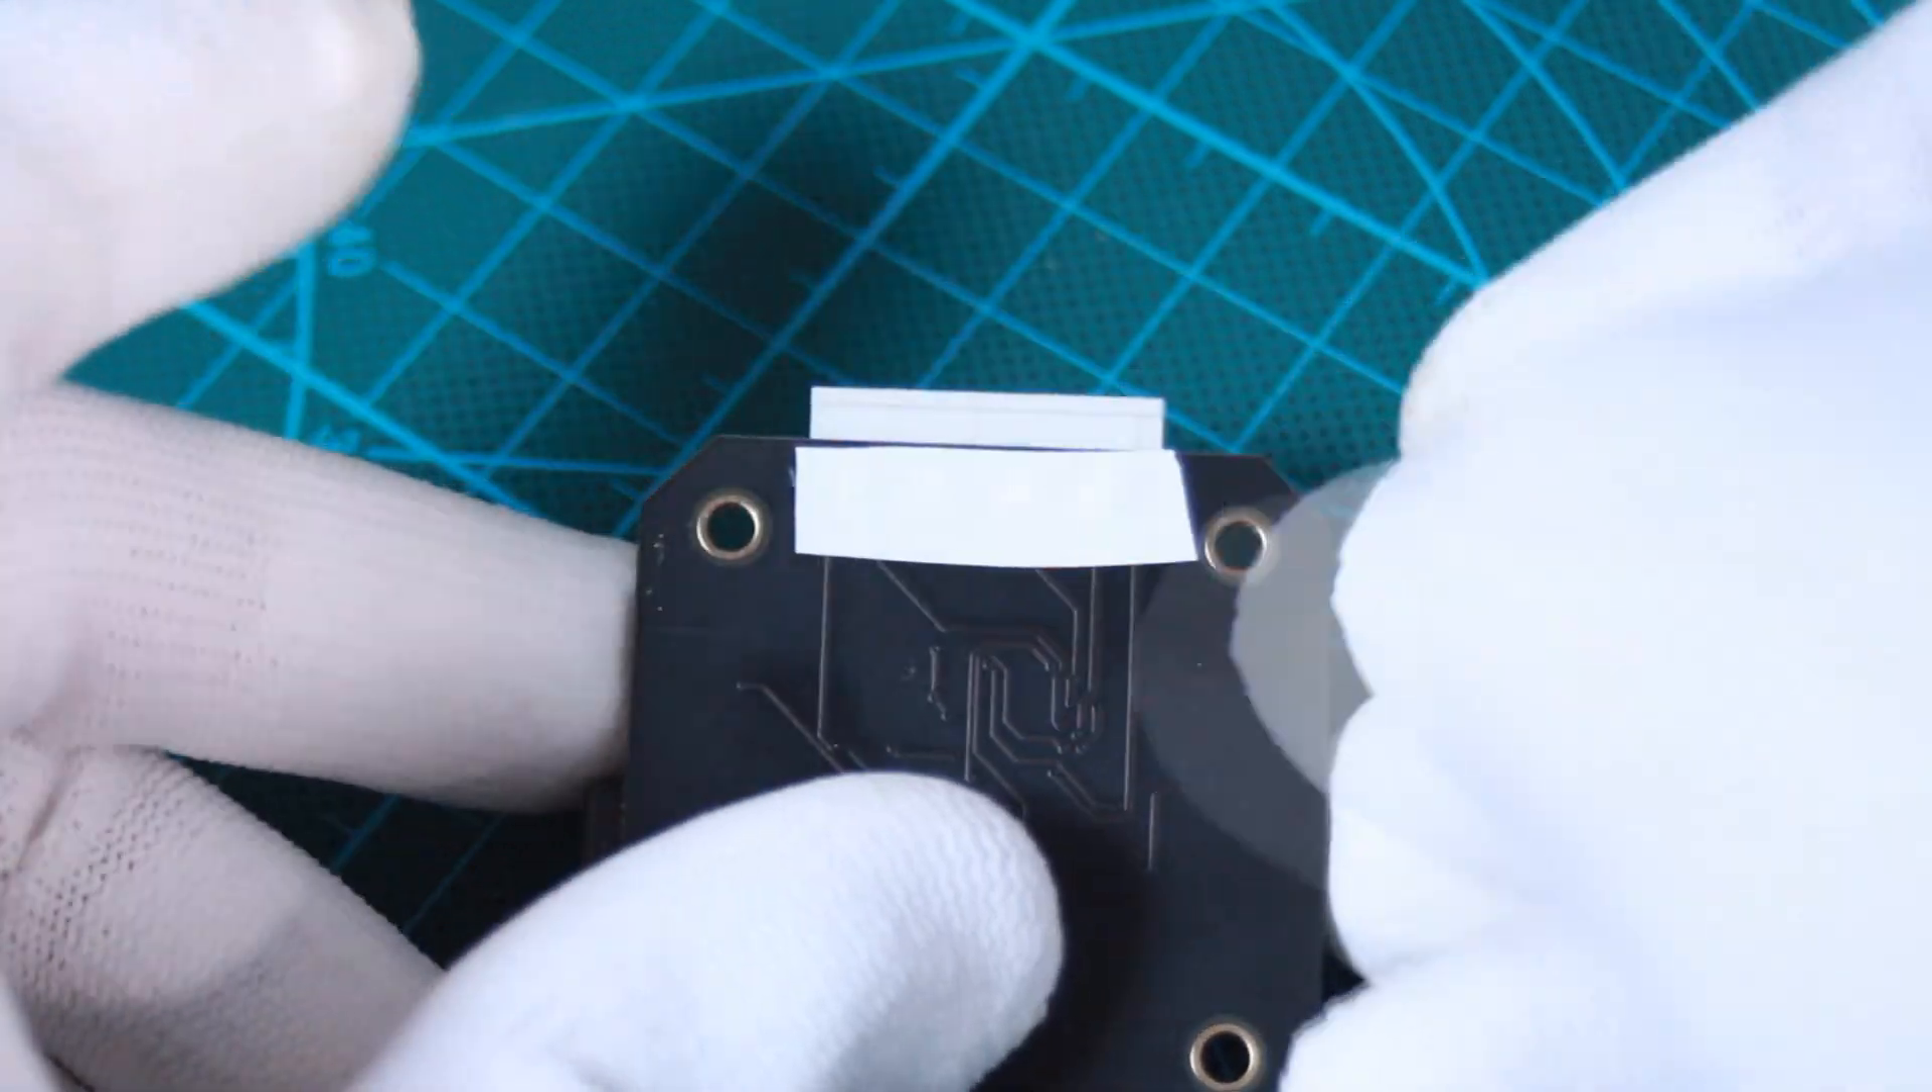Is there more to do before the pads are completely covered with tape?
No.